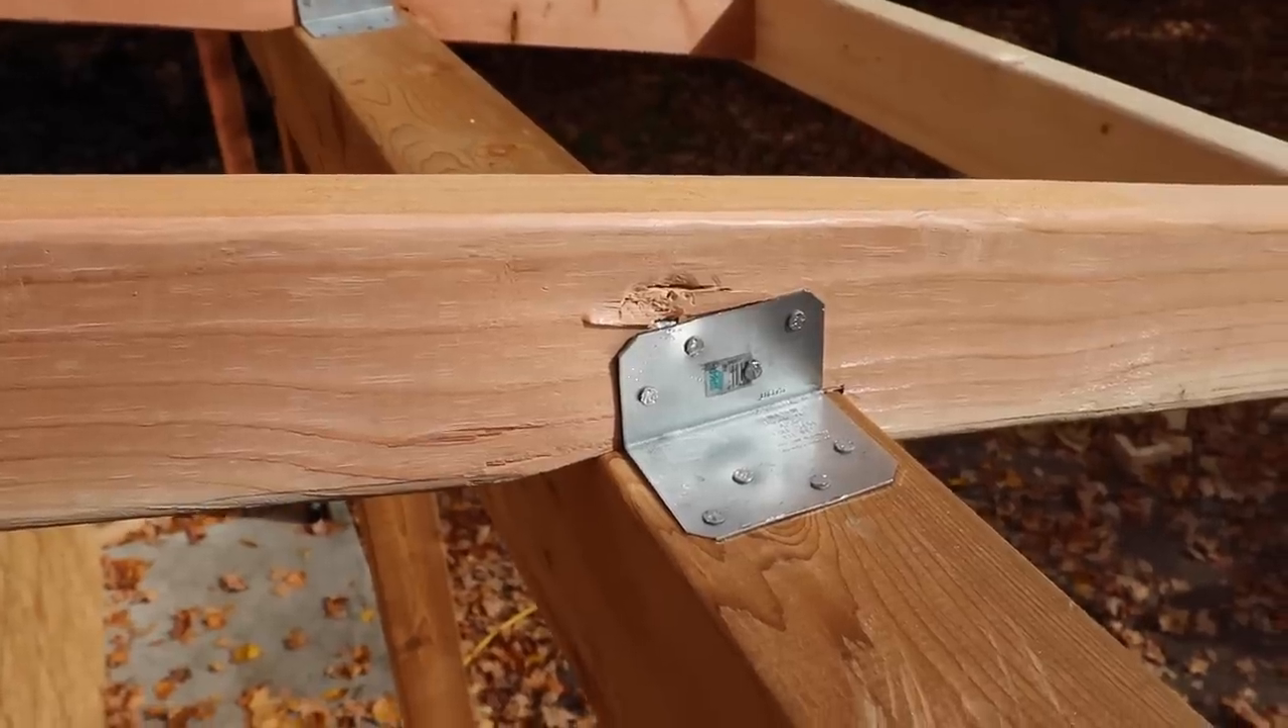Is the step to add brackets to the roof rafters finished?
Yes.